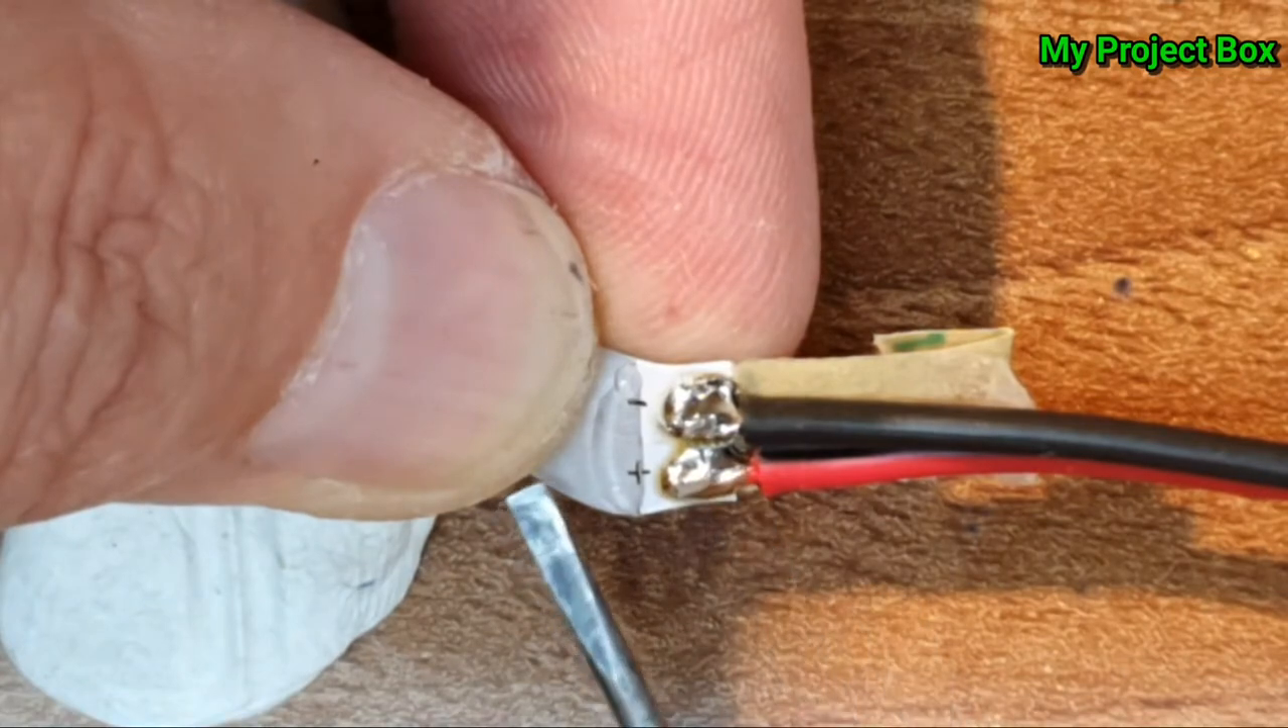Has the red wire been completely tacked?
Yes.